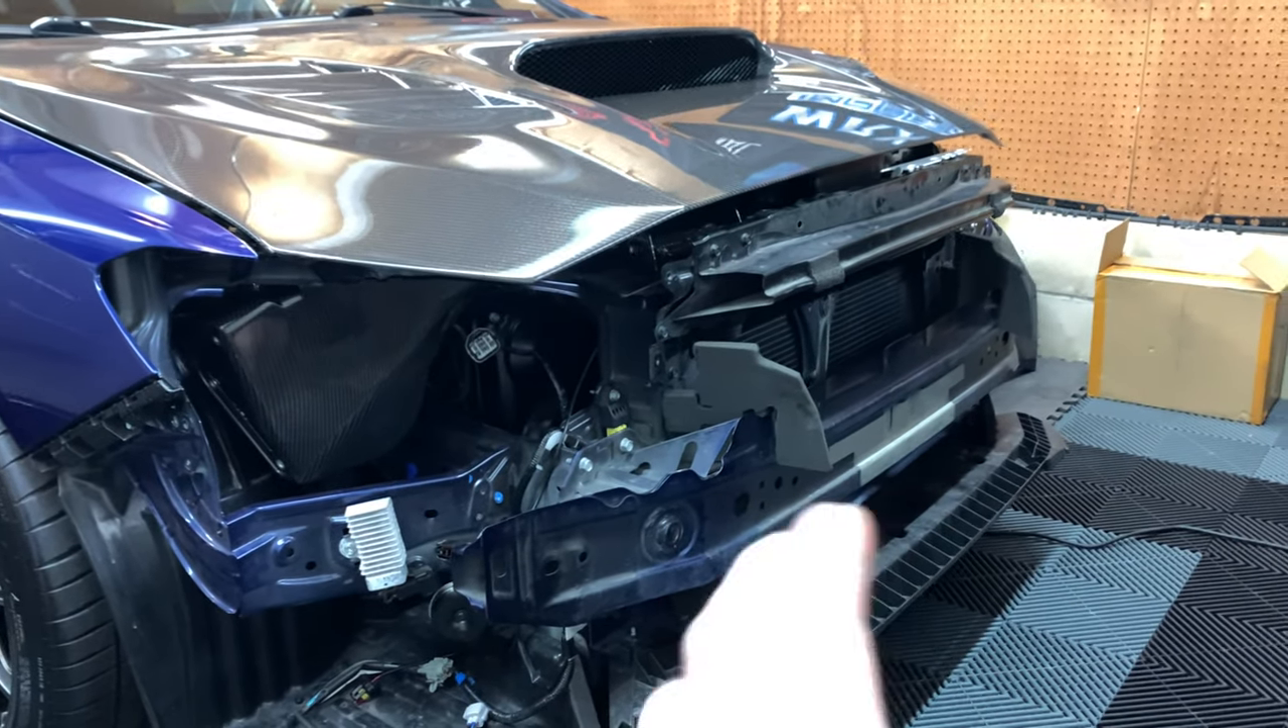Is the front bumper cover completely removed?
Yes.